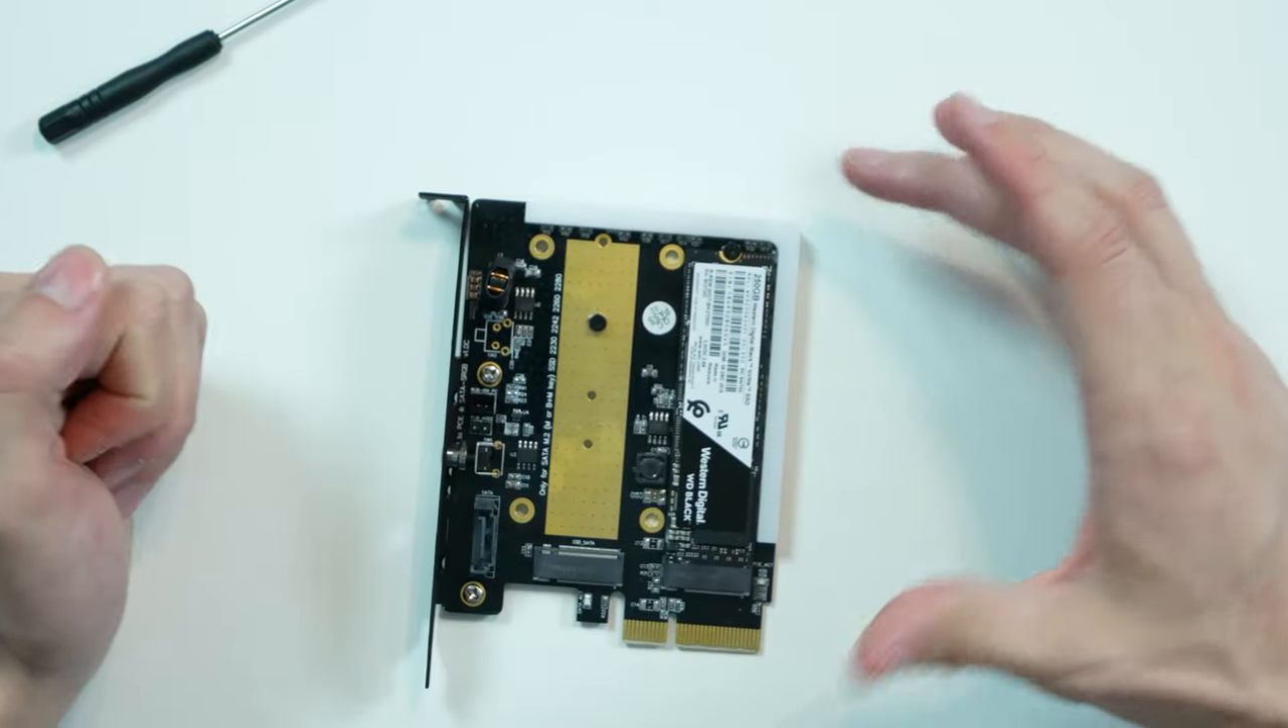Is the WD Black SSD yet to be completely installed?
No.